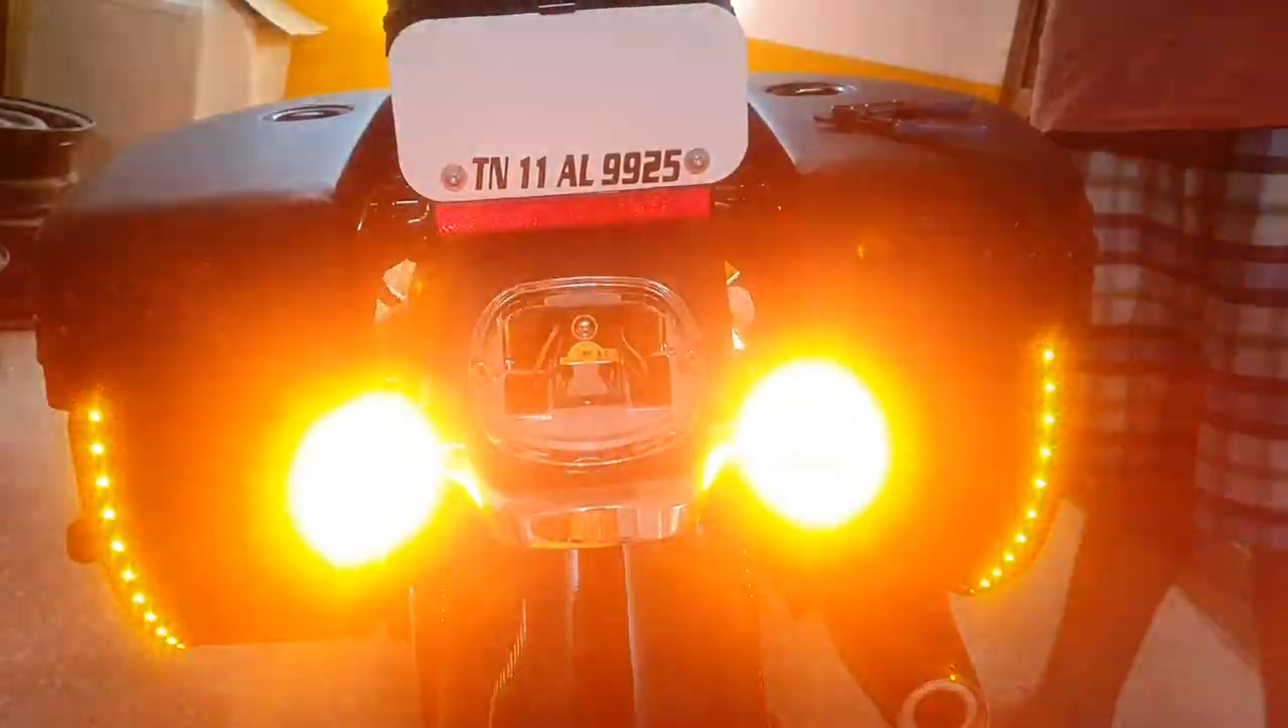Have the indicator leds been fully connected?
Yes.